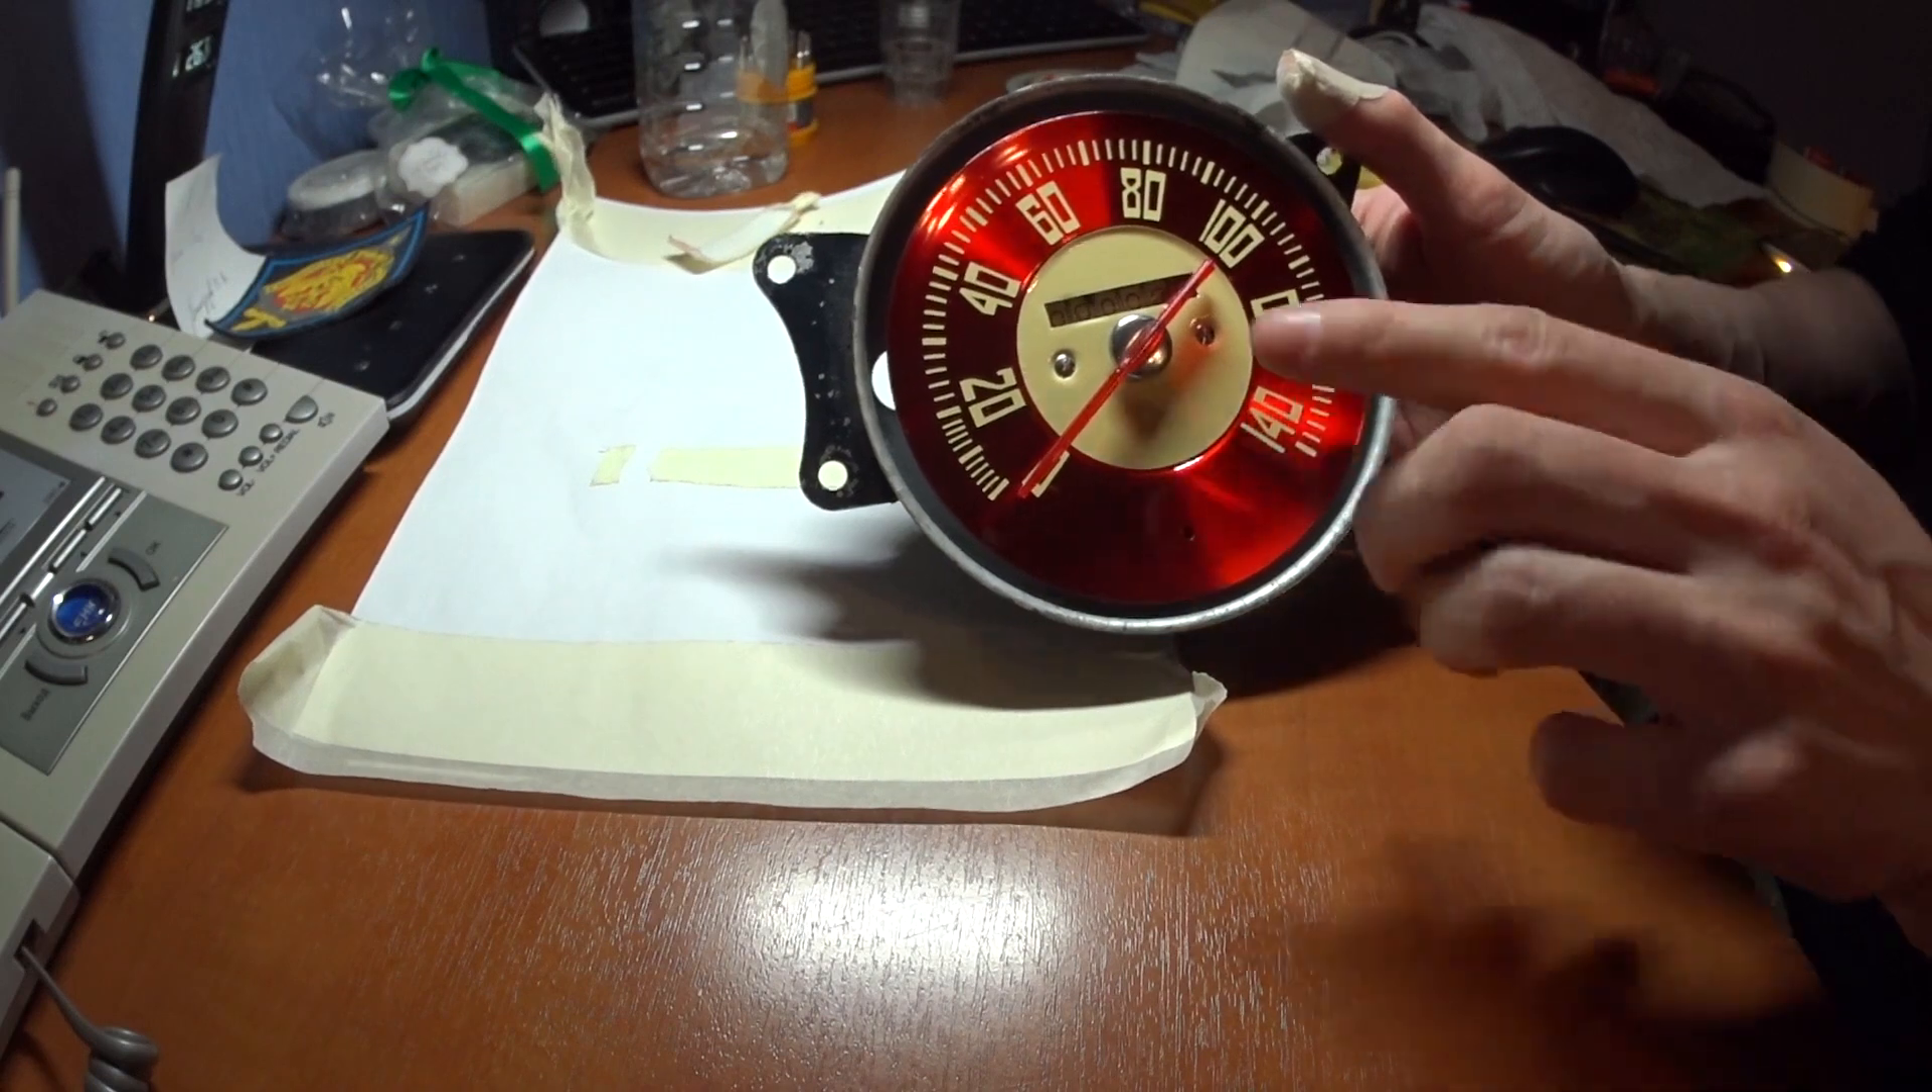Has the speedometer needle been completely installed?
Yes.